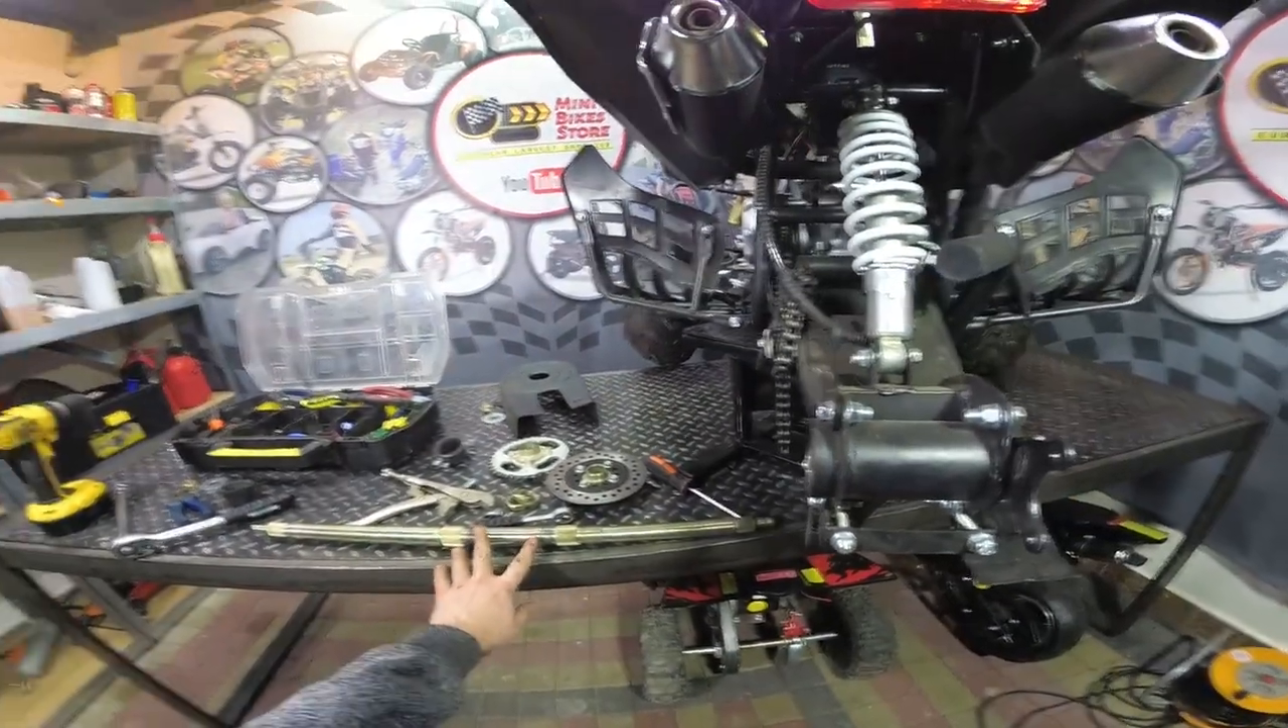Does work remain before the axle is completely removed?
No.